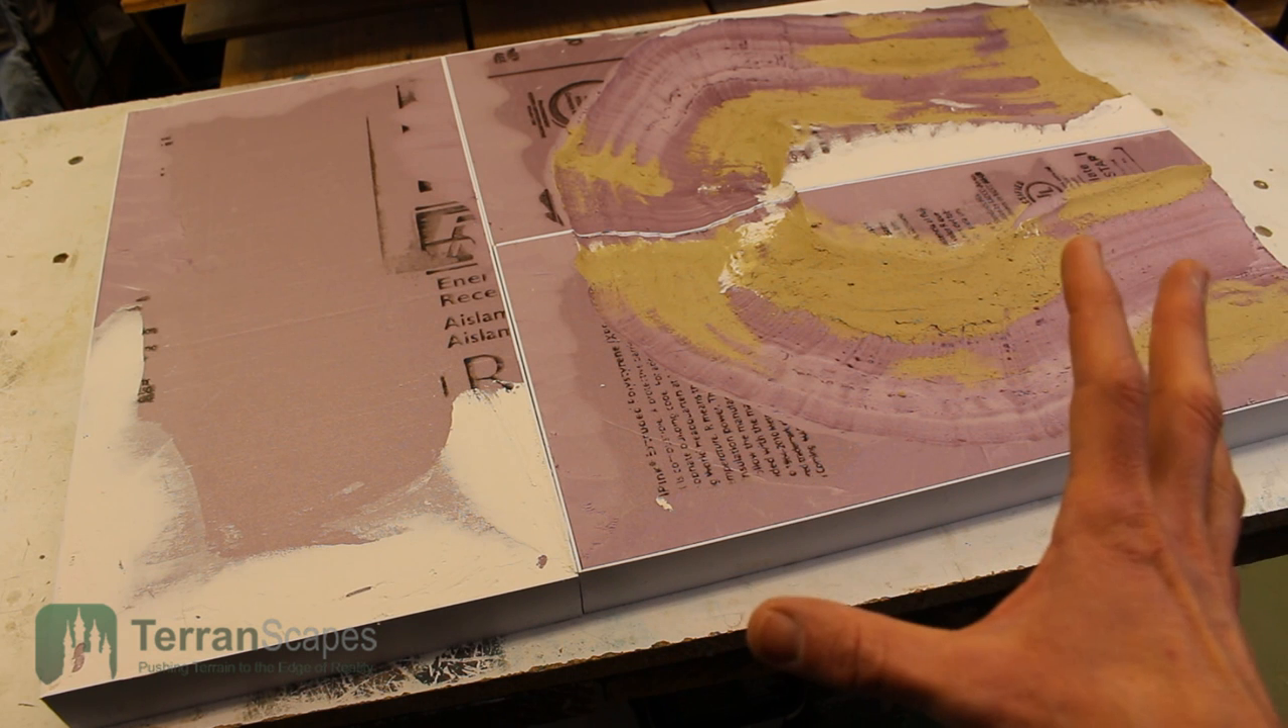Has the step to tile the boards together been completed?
Yes.